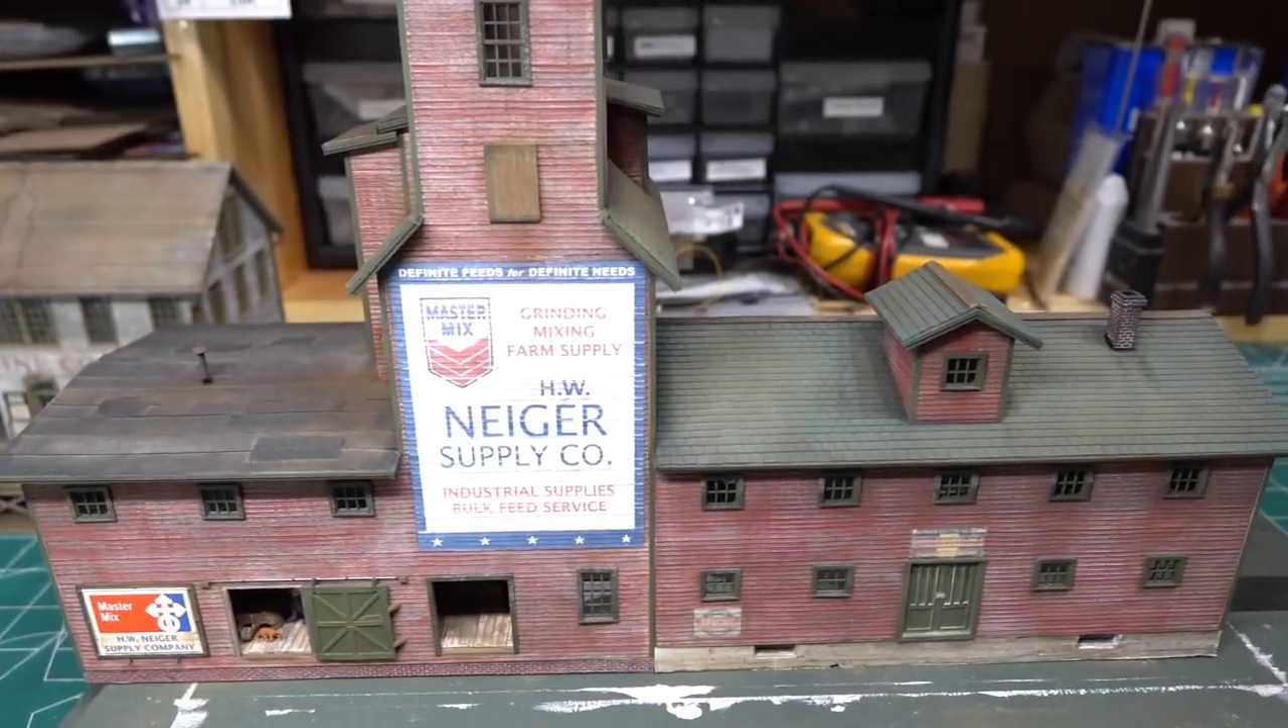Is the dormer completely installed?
Yes.